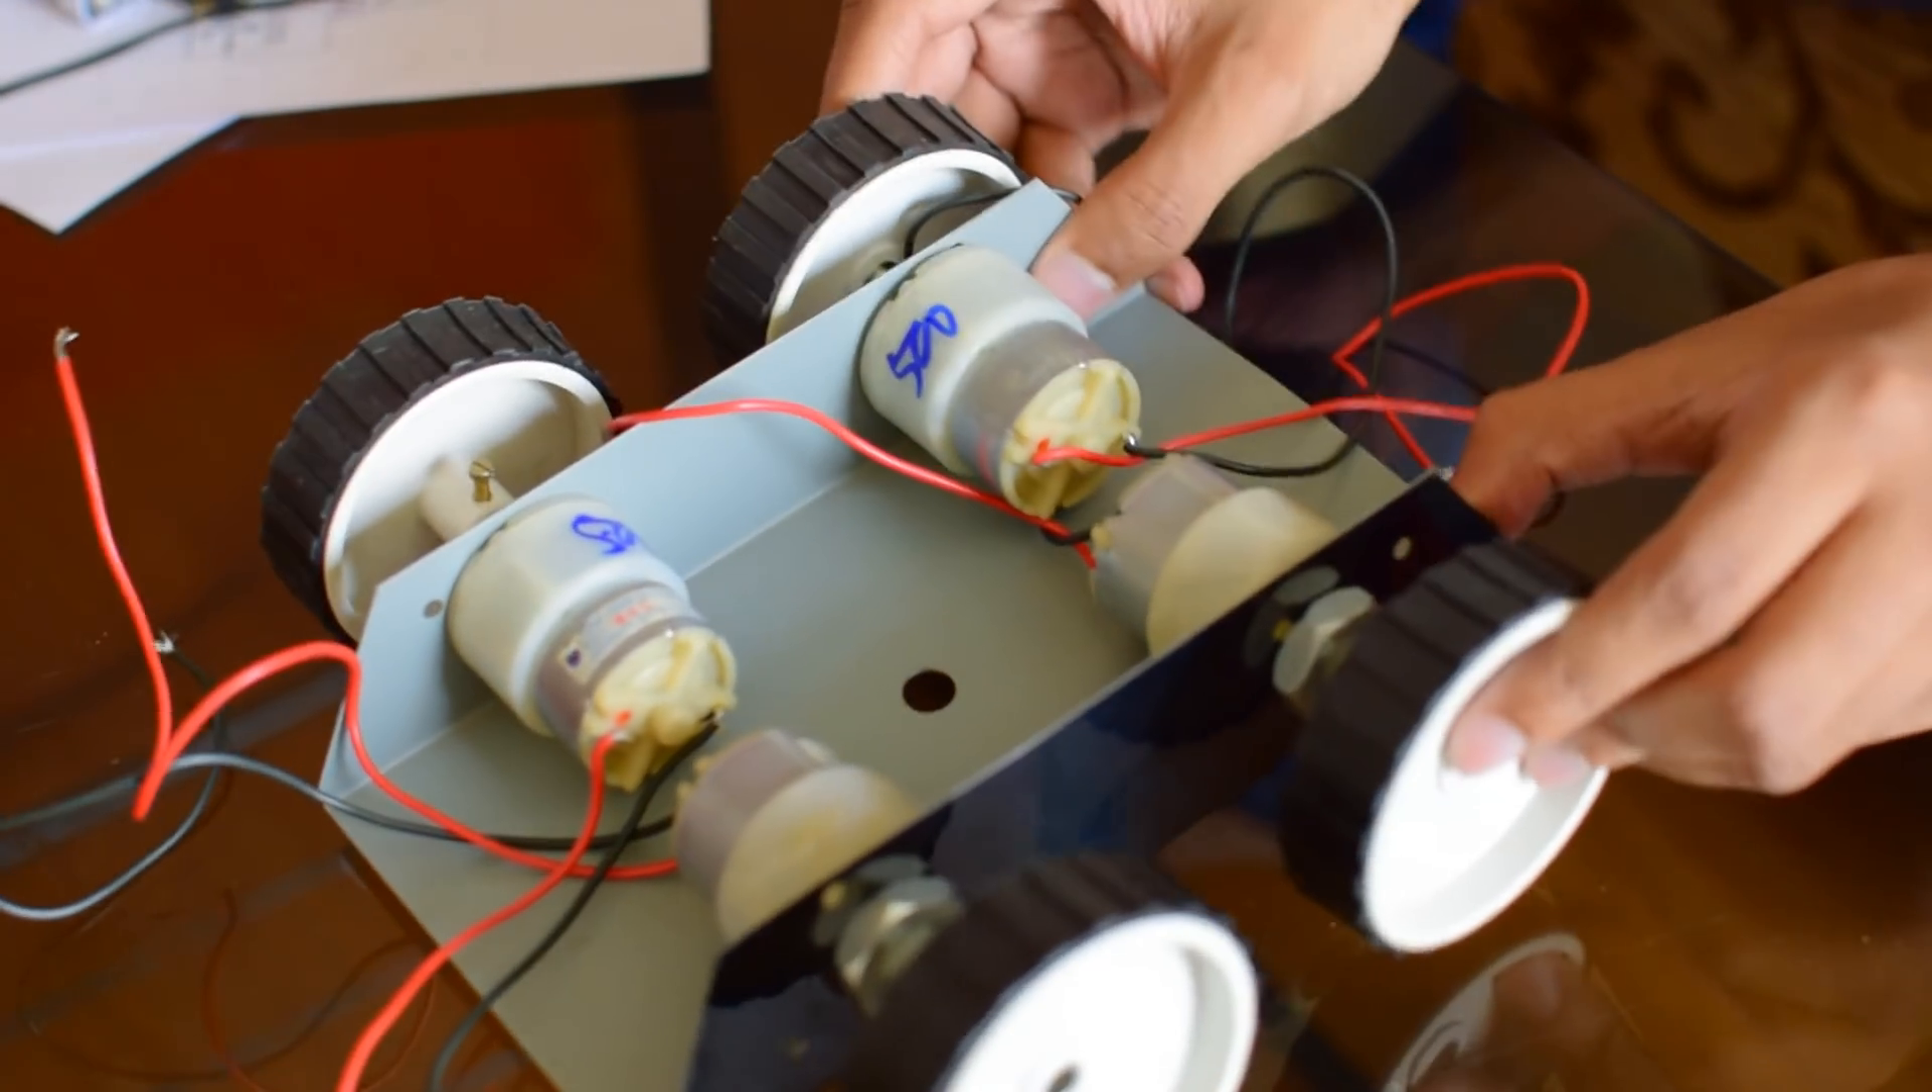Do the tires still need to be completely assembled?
No.